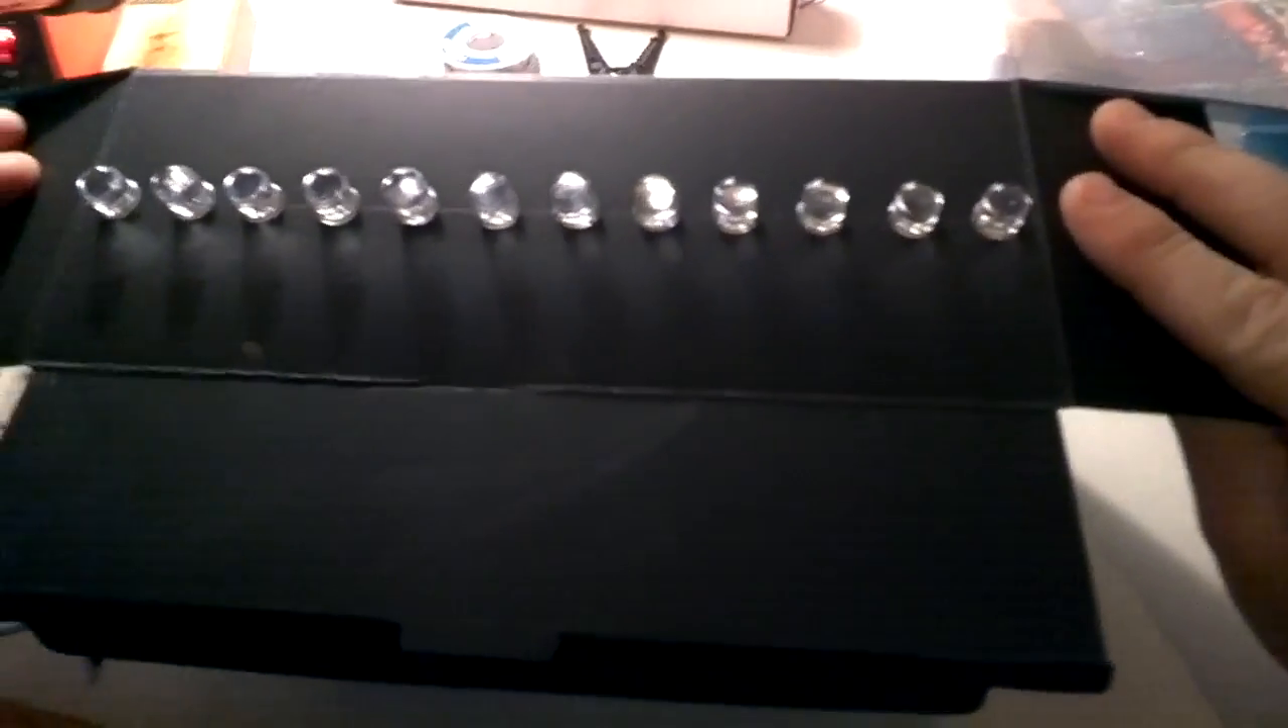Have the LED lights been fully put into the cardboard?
Yes.